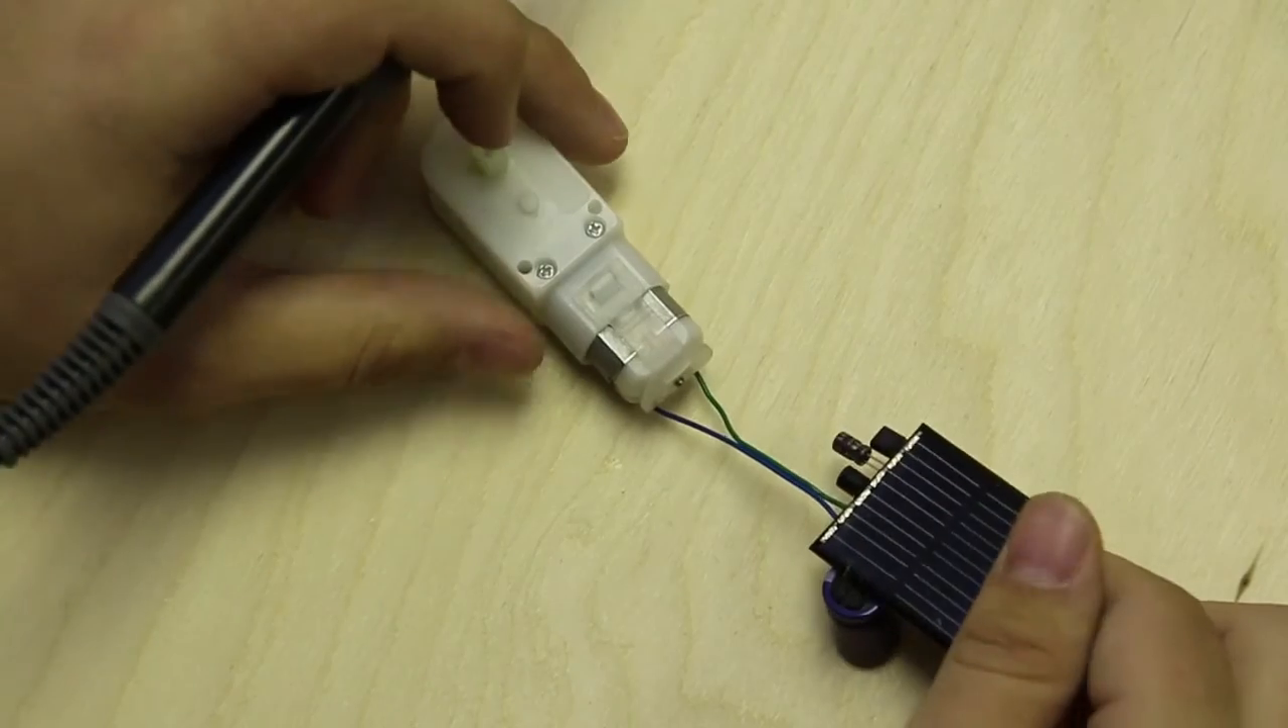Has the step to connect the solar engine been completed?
Yes.